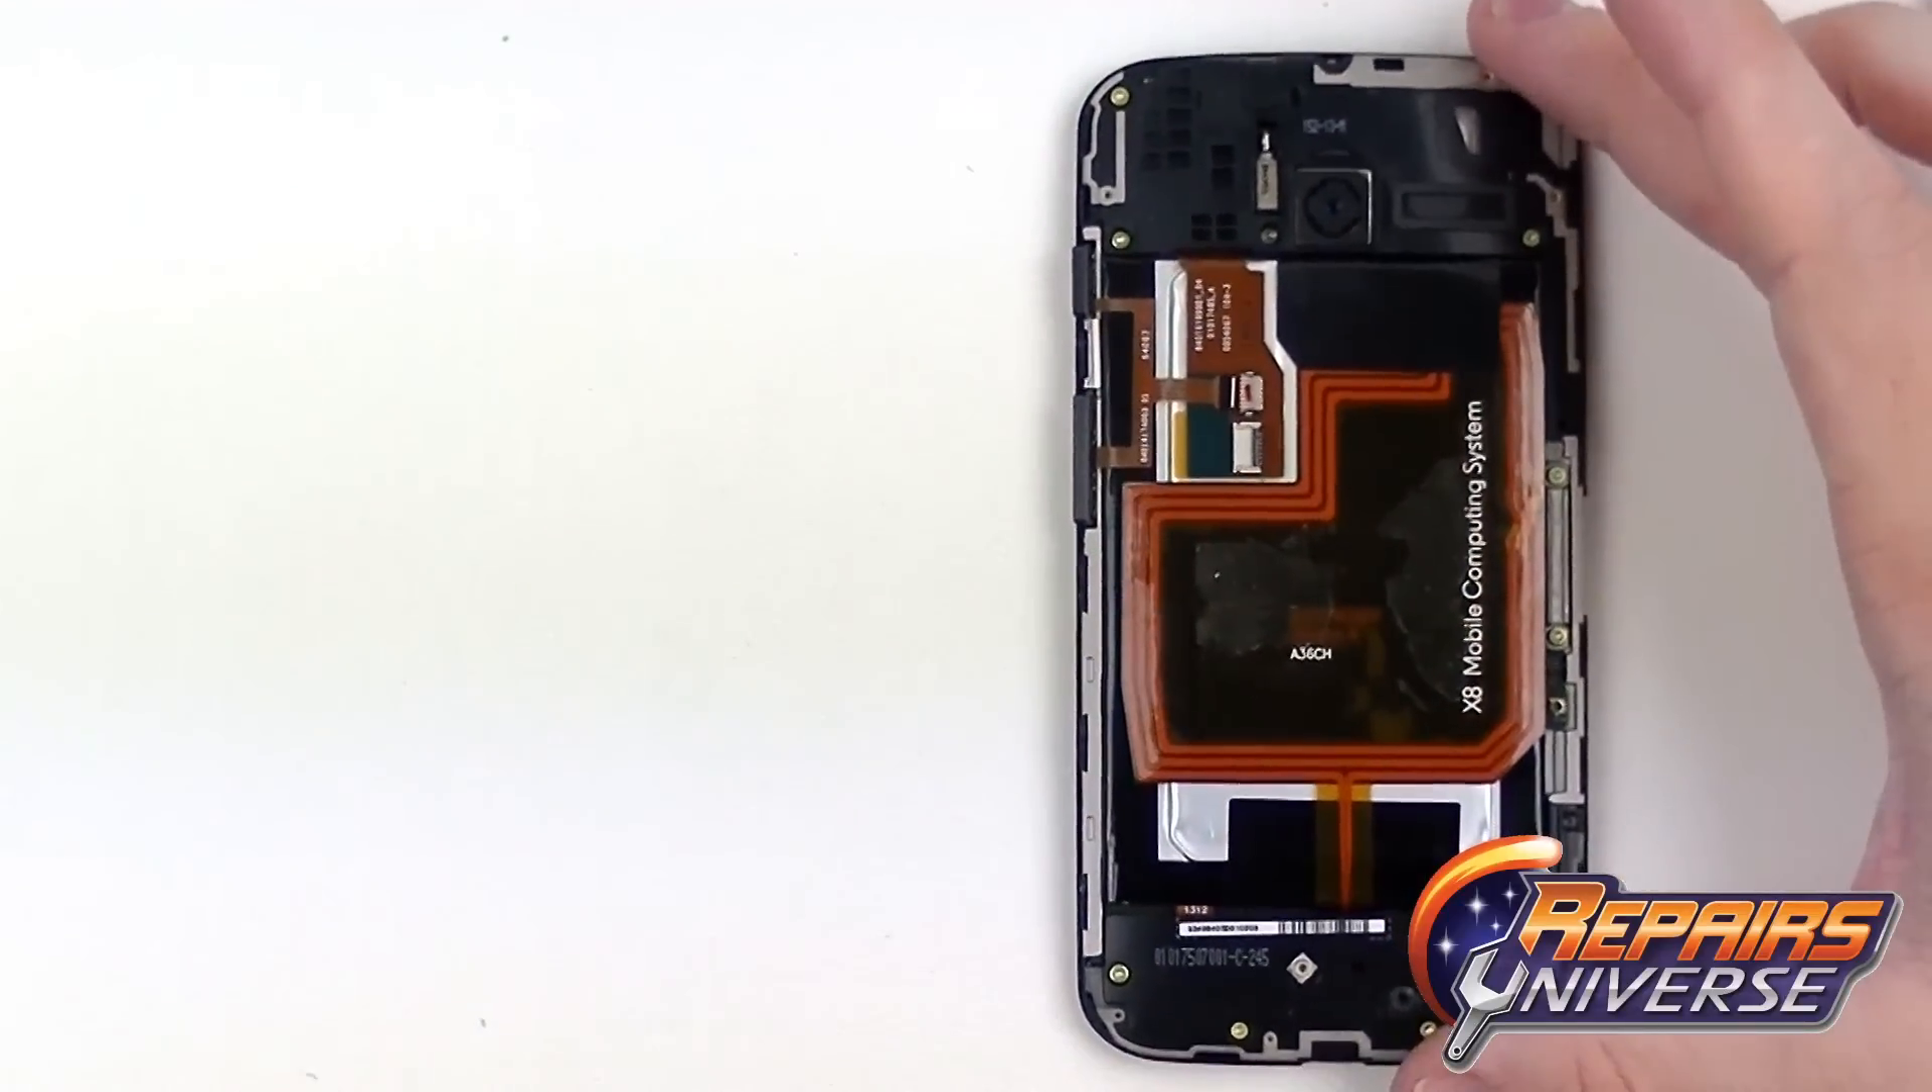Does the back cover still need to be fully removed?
No.